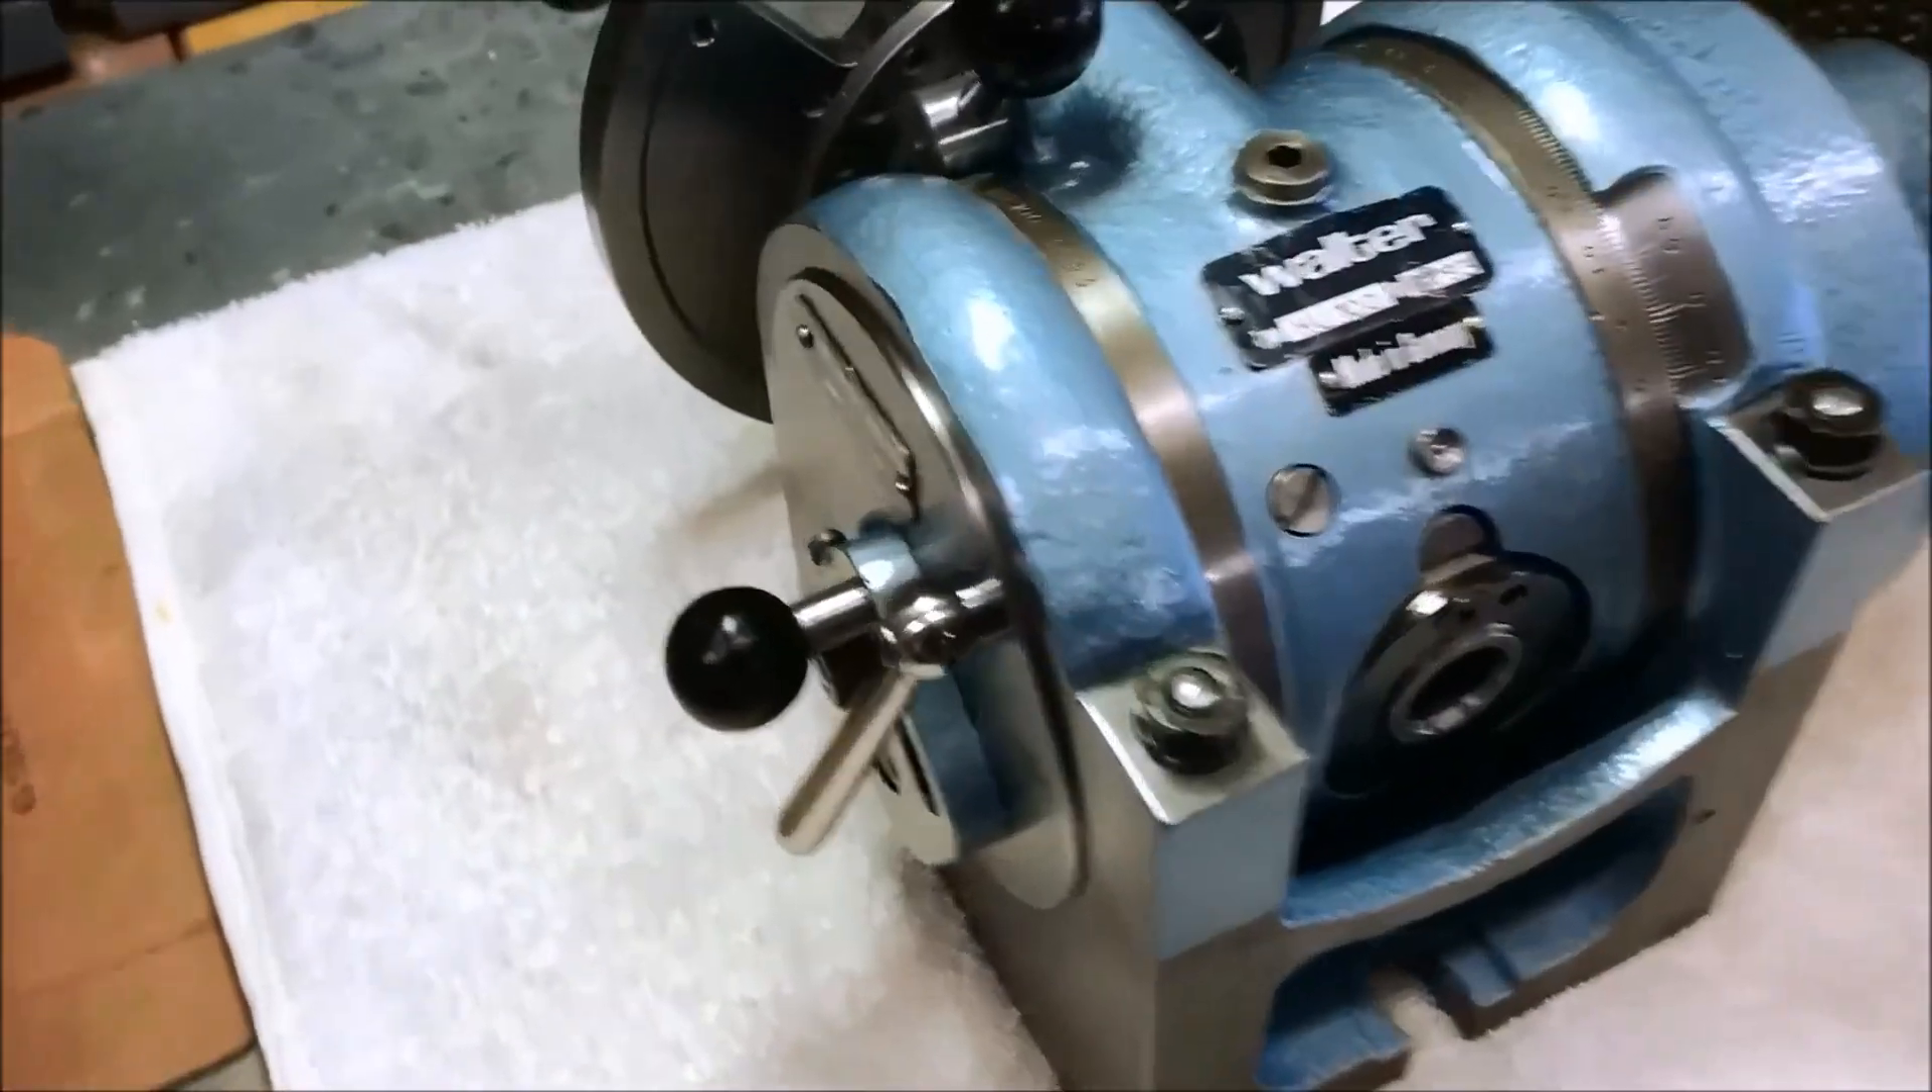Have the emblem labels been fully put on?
Yes.